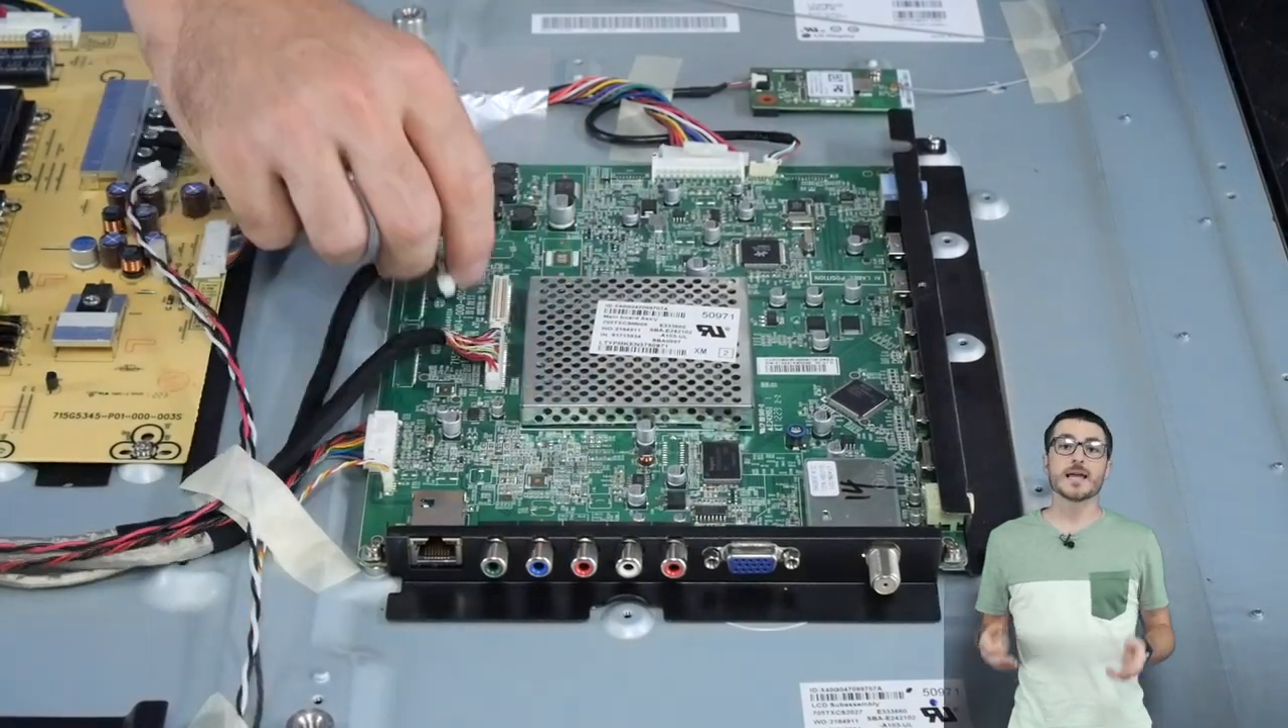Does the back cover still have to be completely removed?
No.